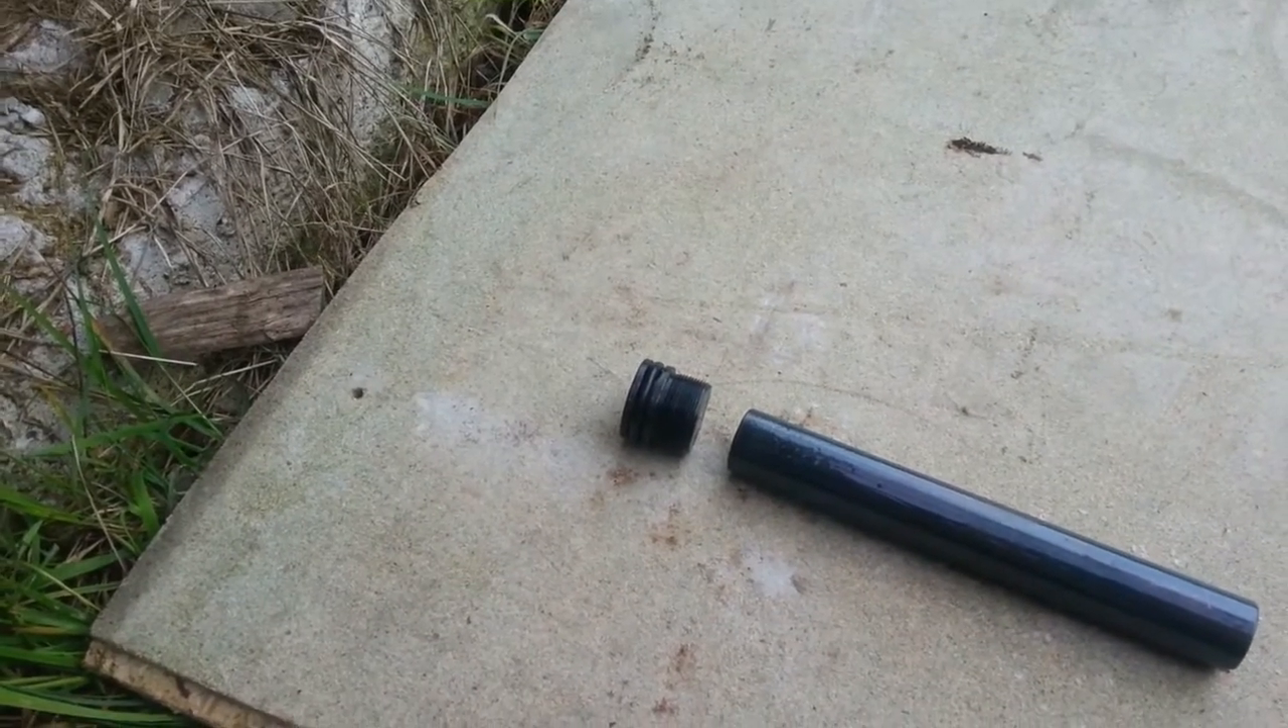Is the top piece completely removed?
Yes.